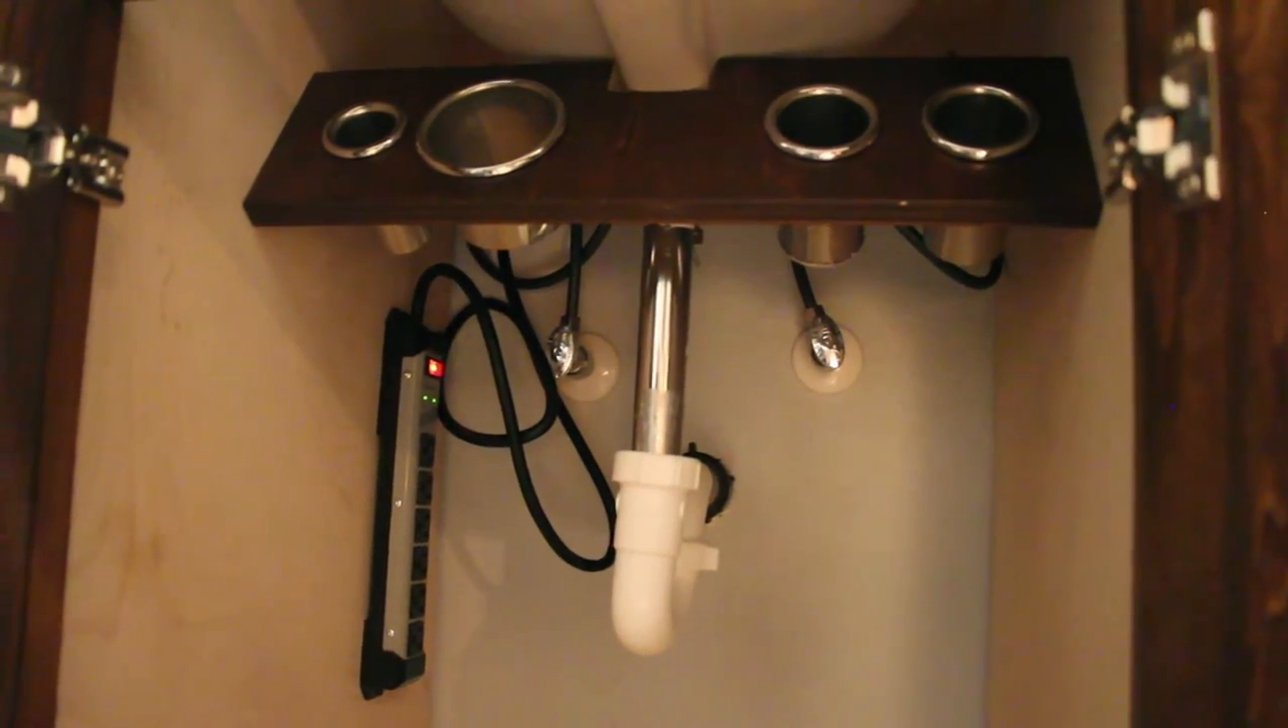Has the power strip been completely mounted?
Yes.